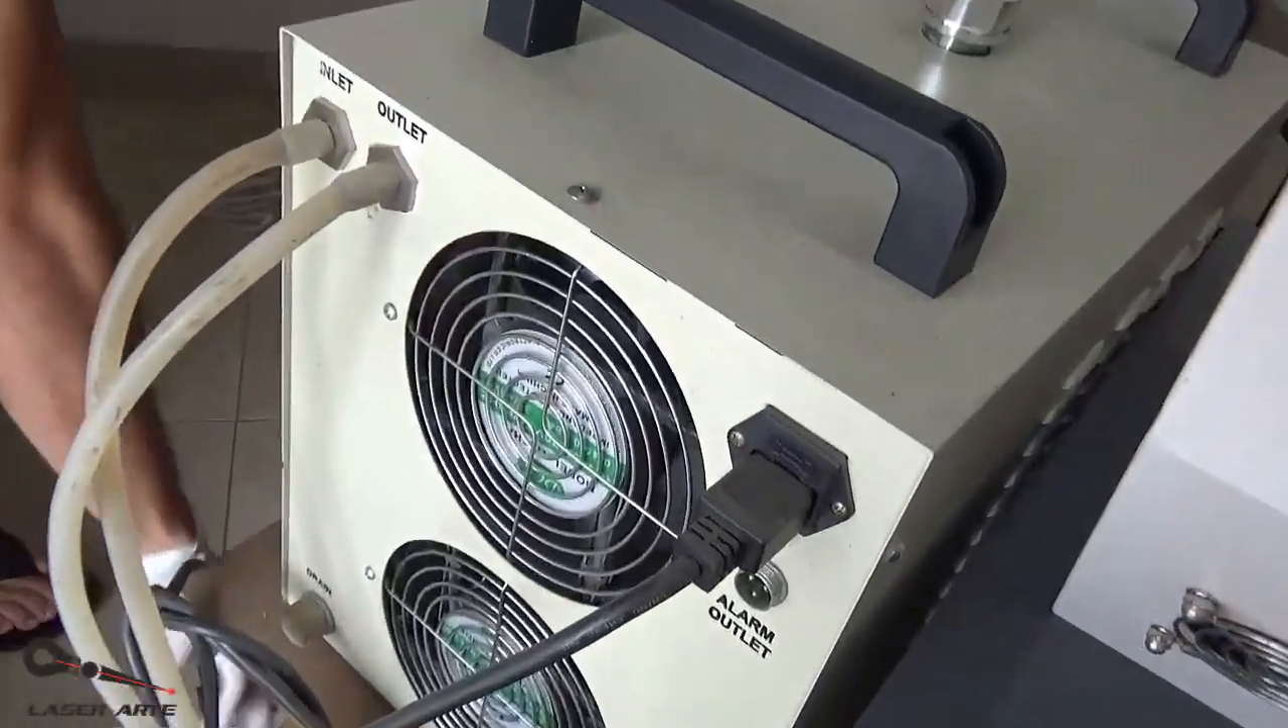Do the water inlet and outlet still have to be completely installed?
No.